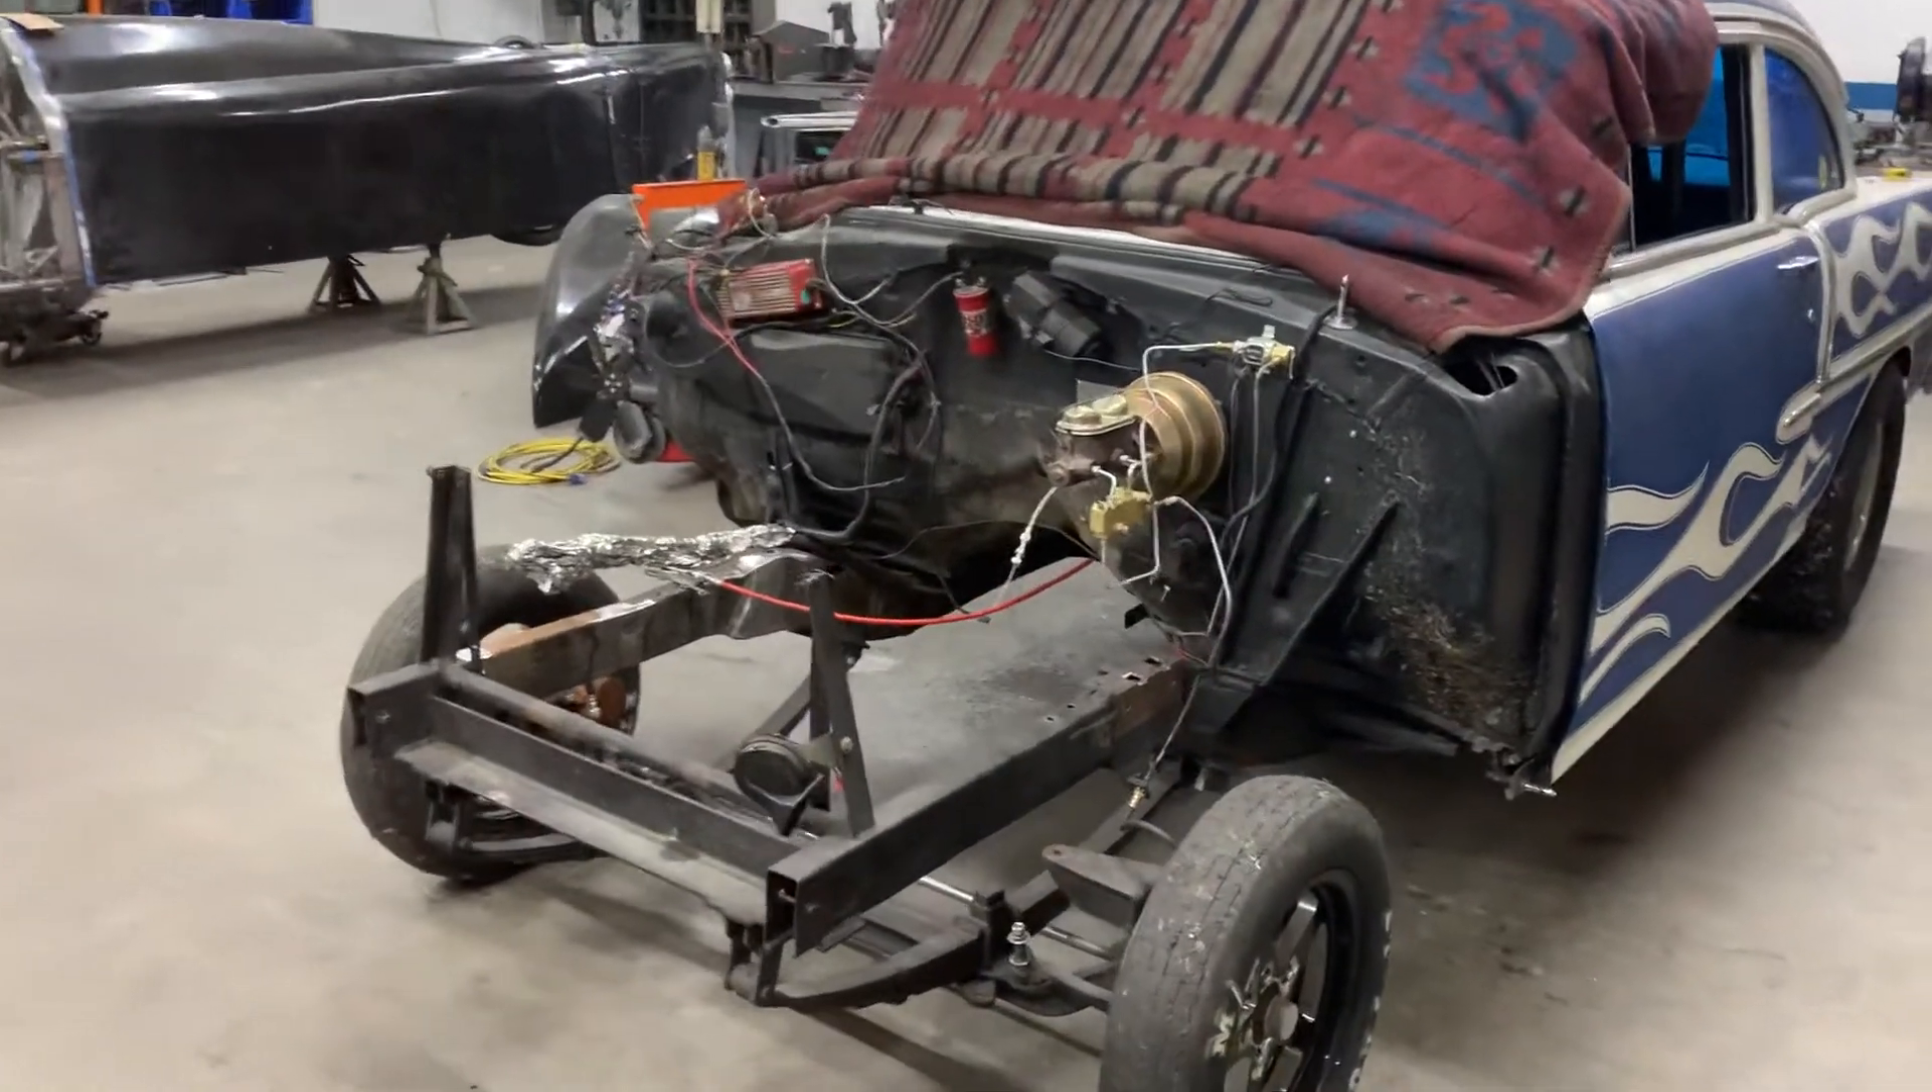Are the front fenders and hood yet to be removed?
No.